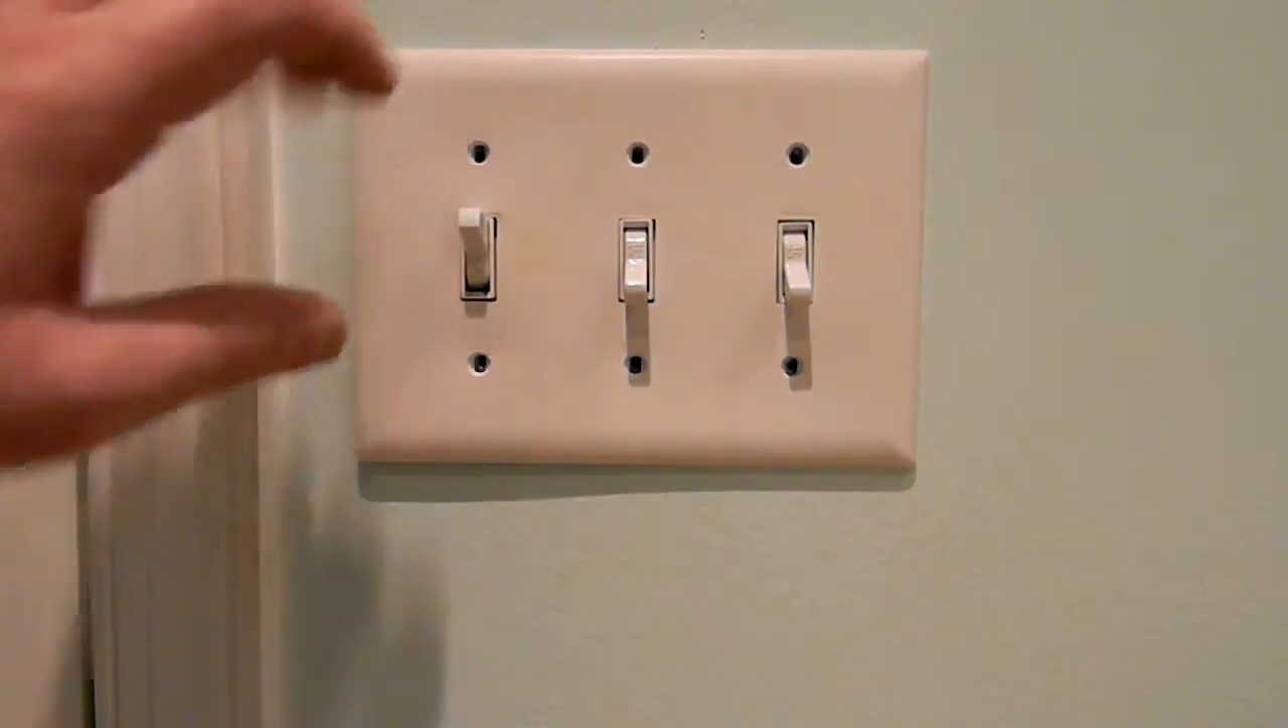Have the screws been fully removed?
Yes.